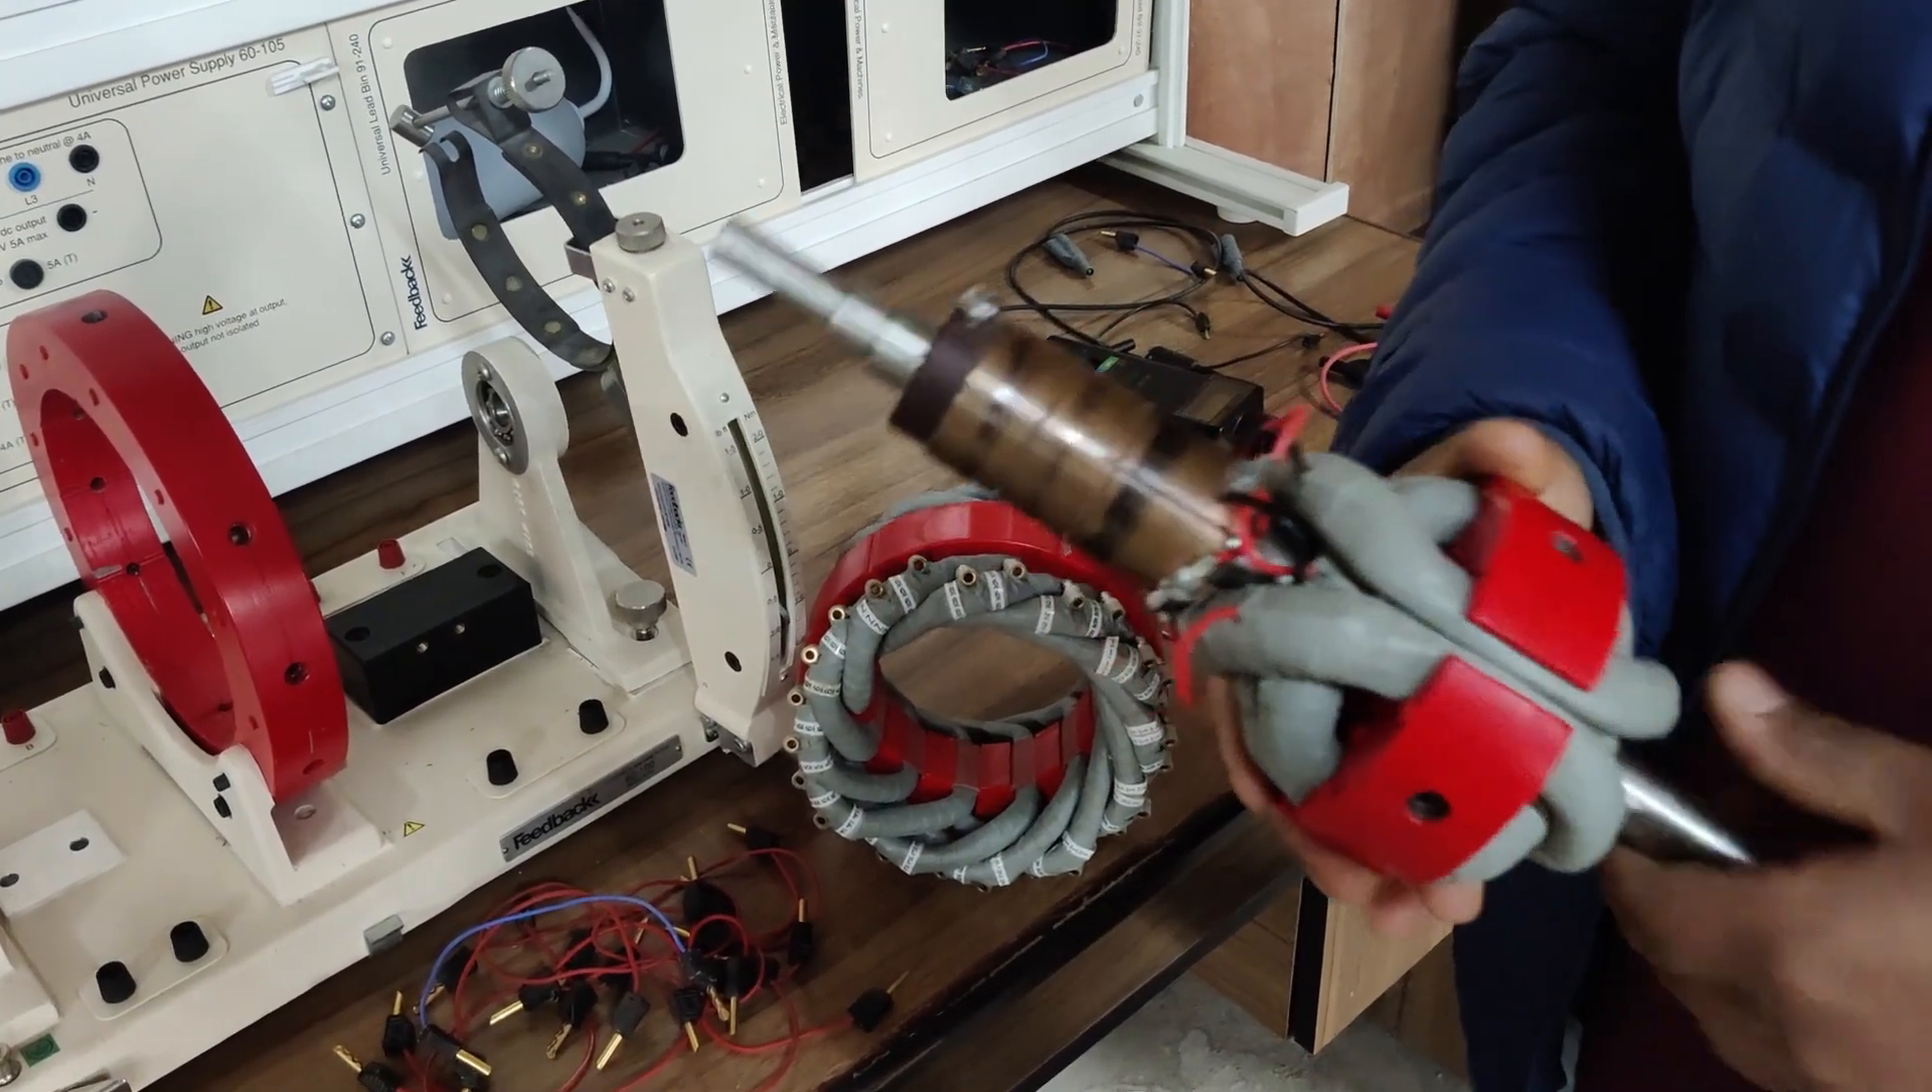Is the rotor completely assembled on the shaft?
Yes.